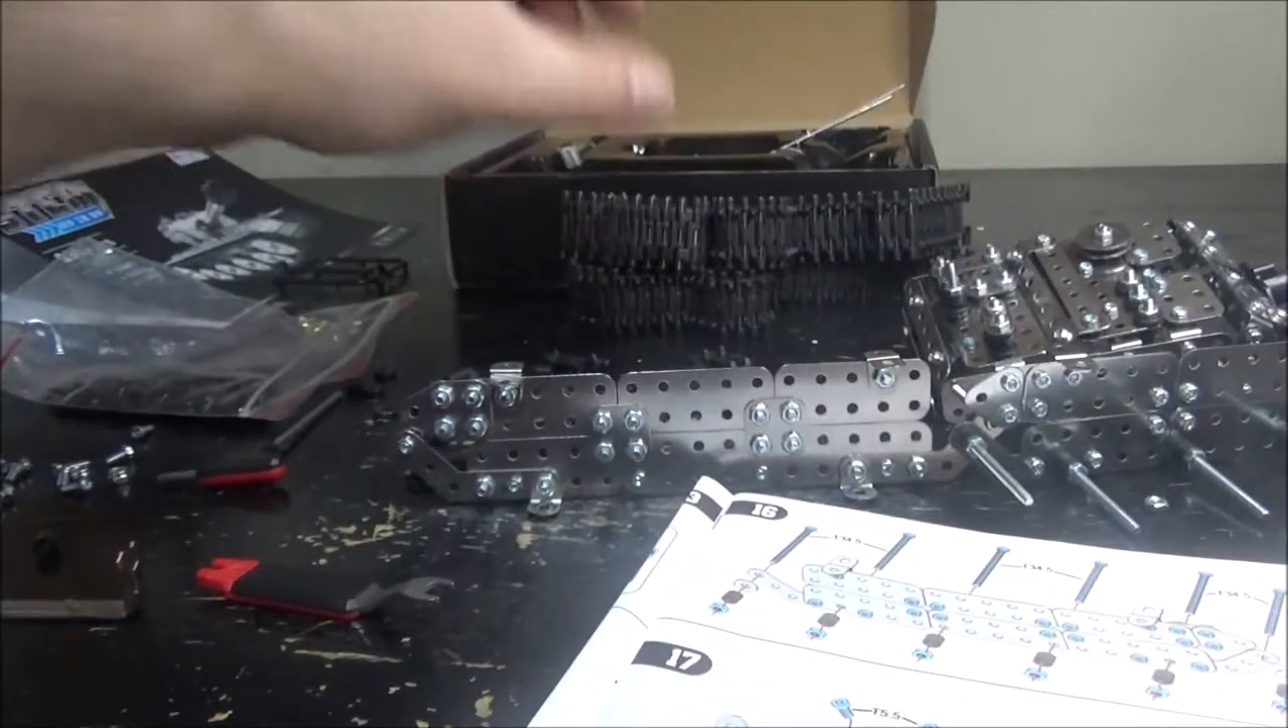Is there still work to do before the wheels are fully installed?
Yes.